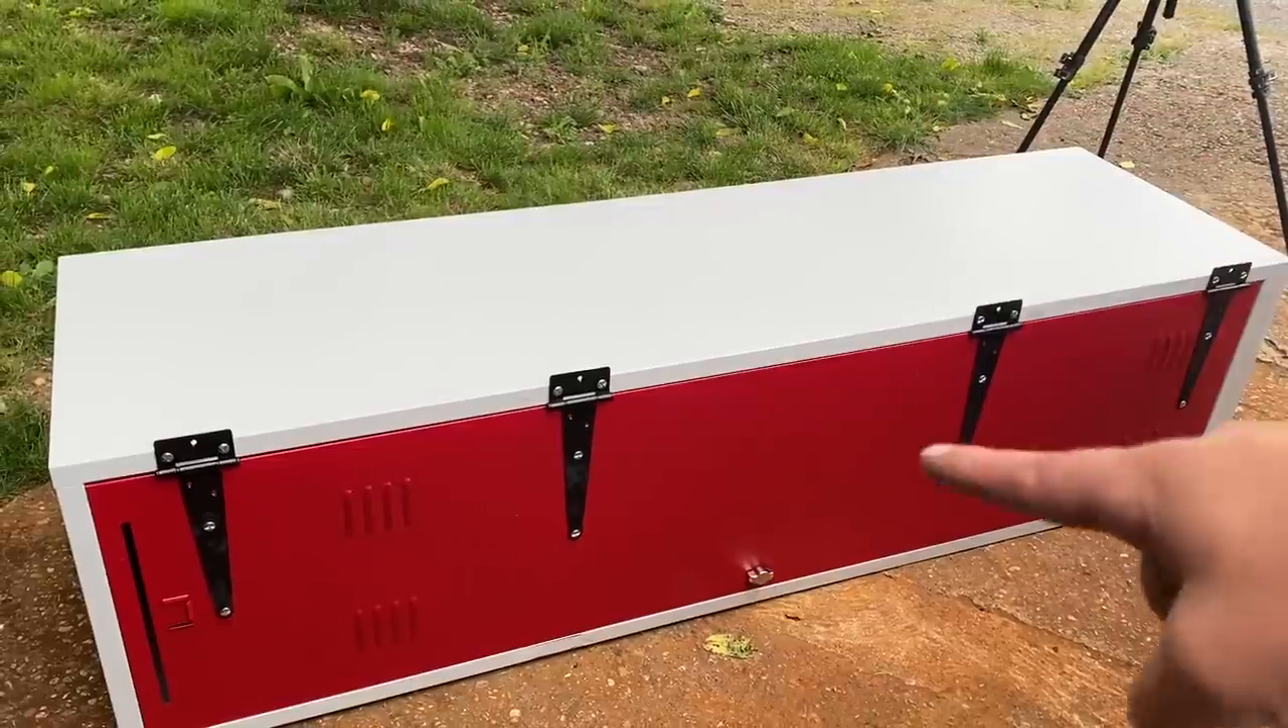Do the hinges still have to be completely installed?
No.